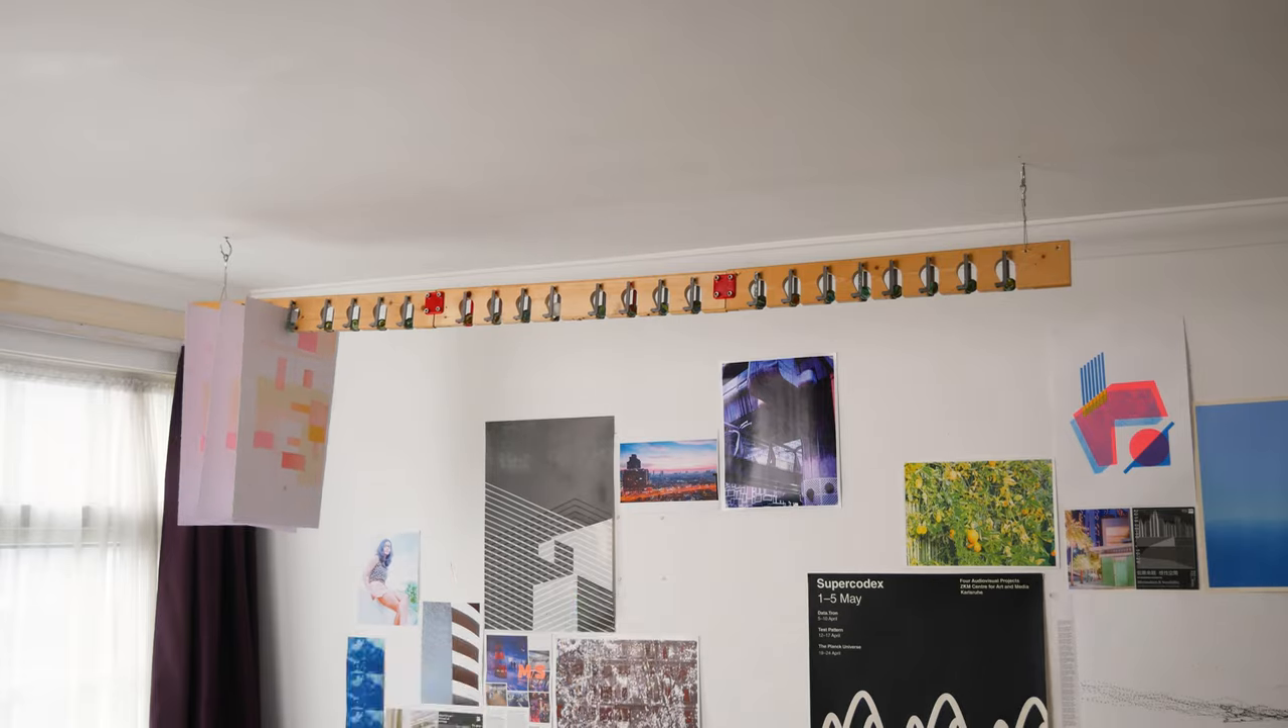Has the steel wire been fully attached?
Yes.